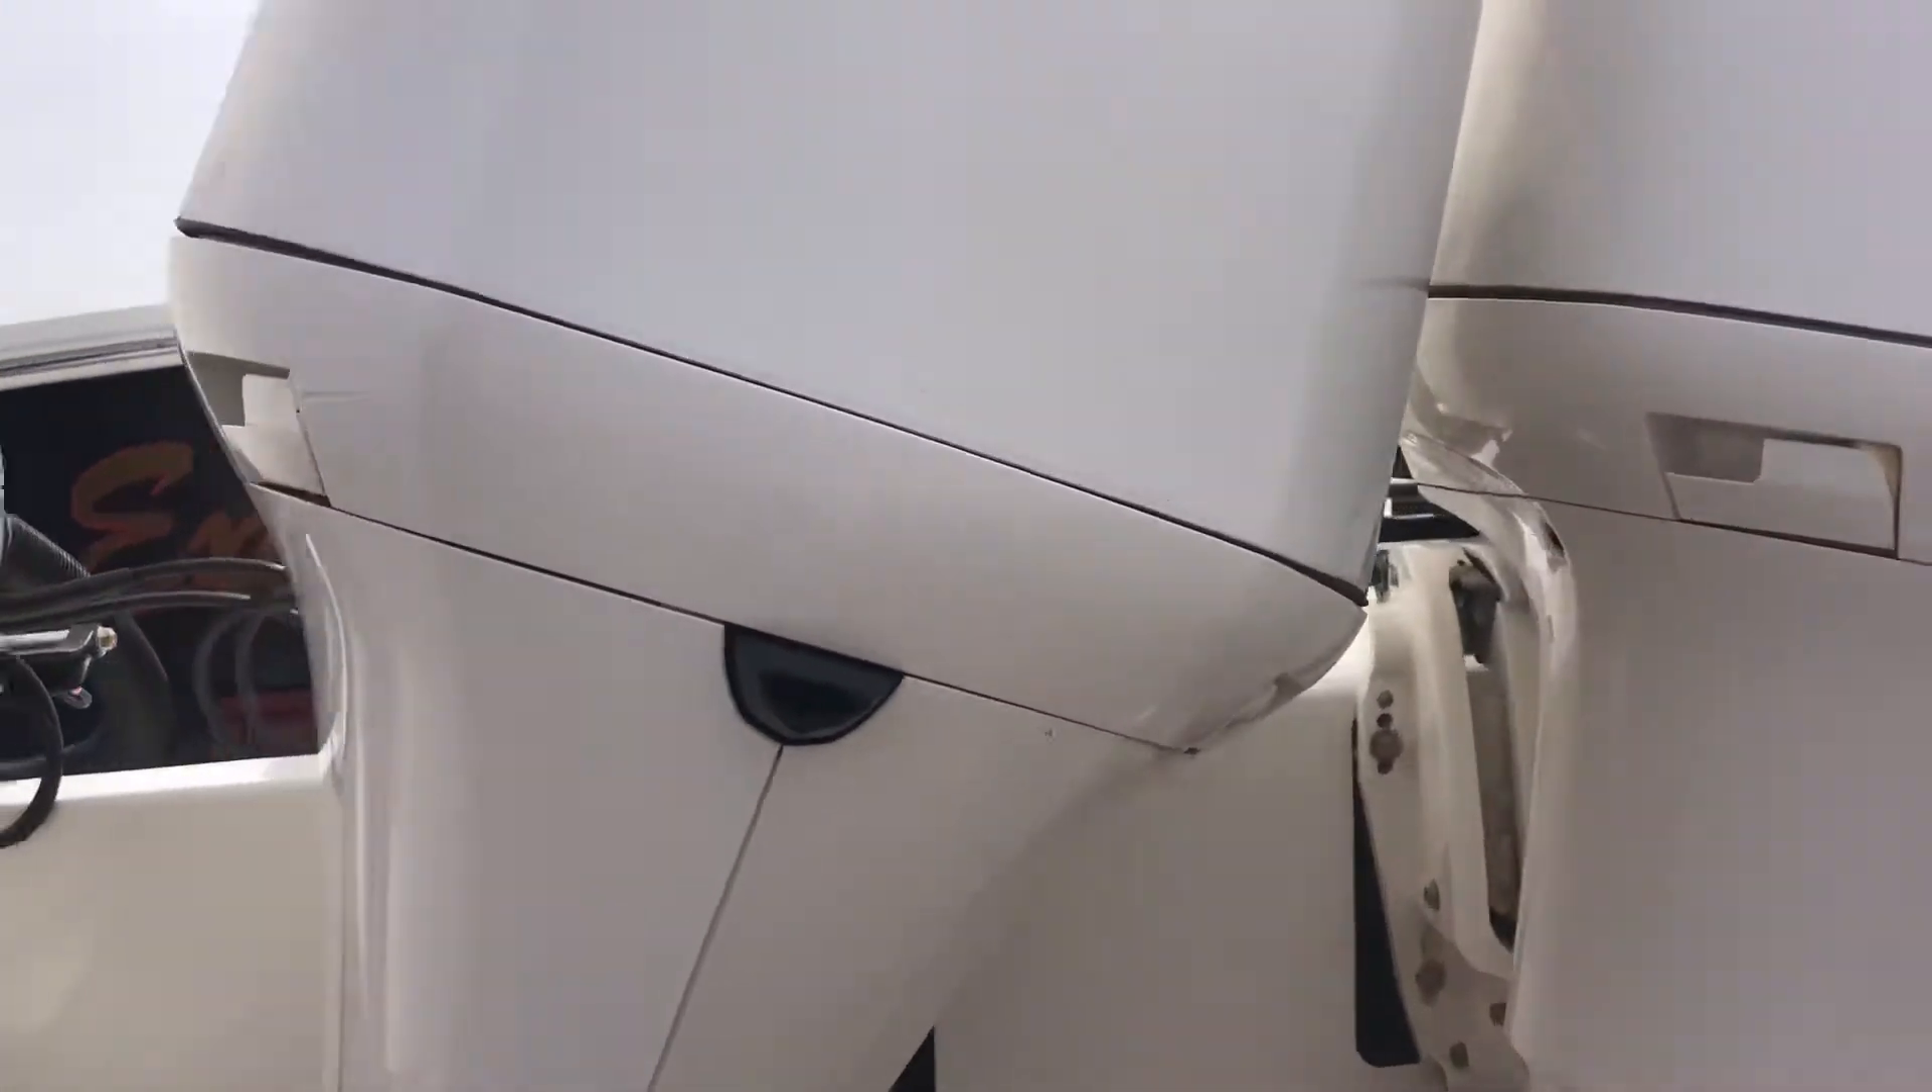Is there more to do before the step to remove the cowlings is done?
Yes.